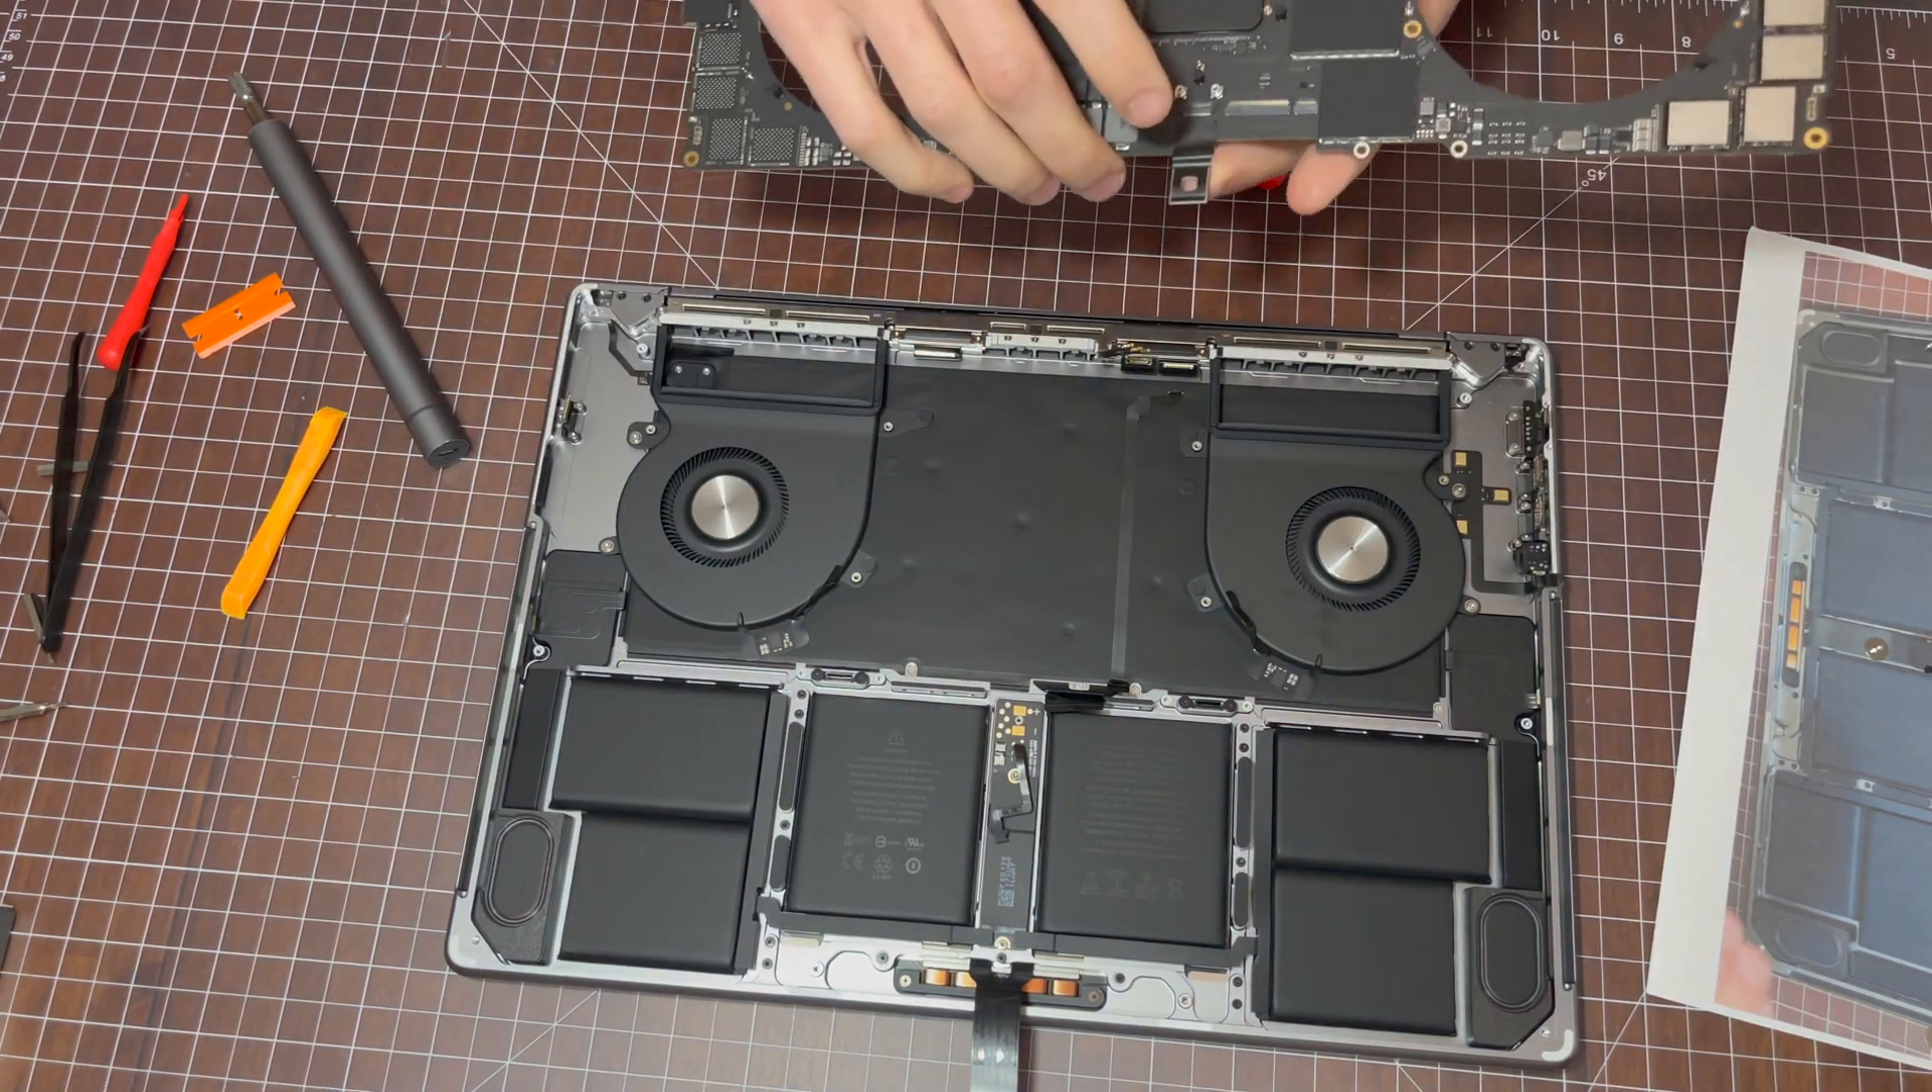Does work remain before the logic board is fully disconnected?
No.